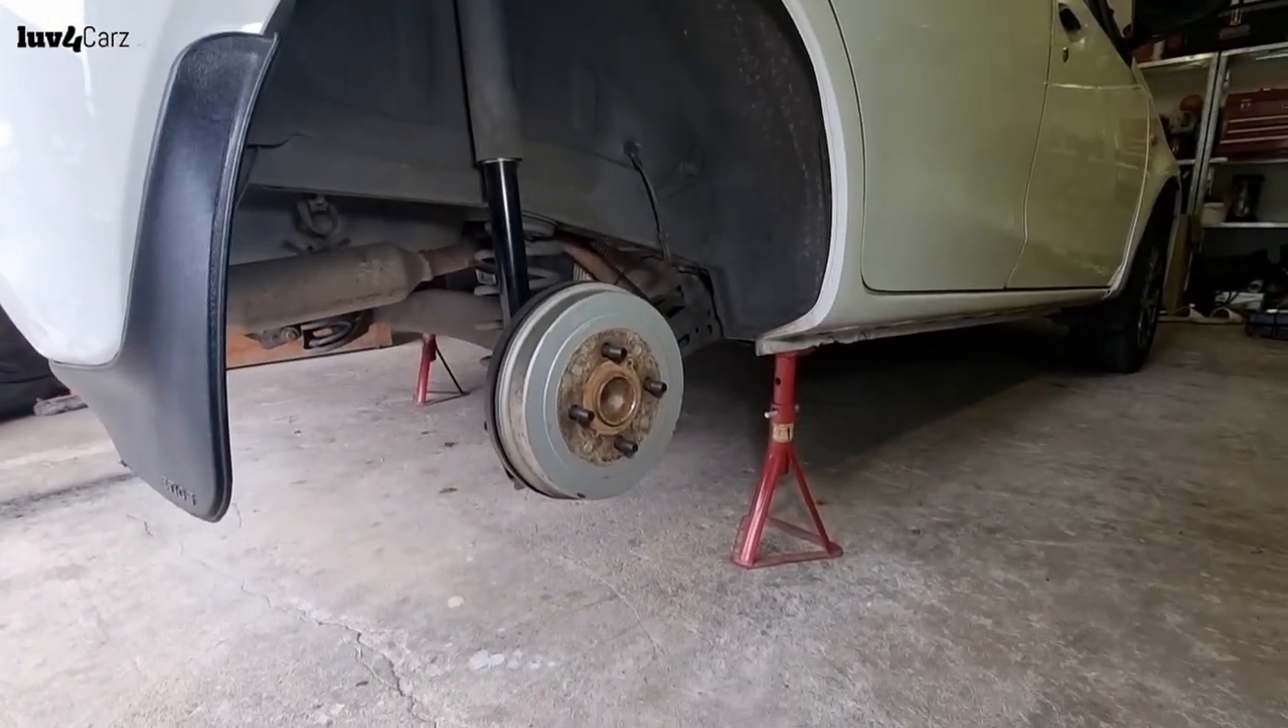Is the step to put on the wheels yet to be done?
Yes.